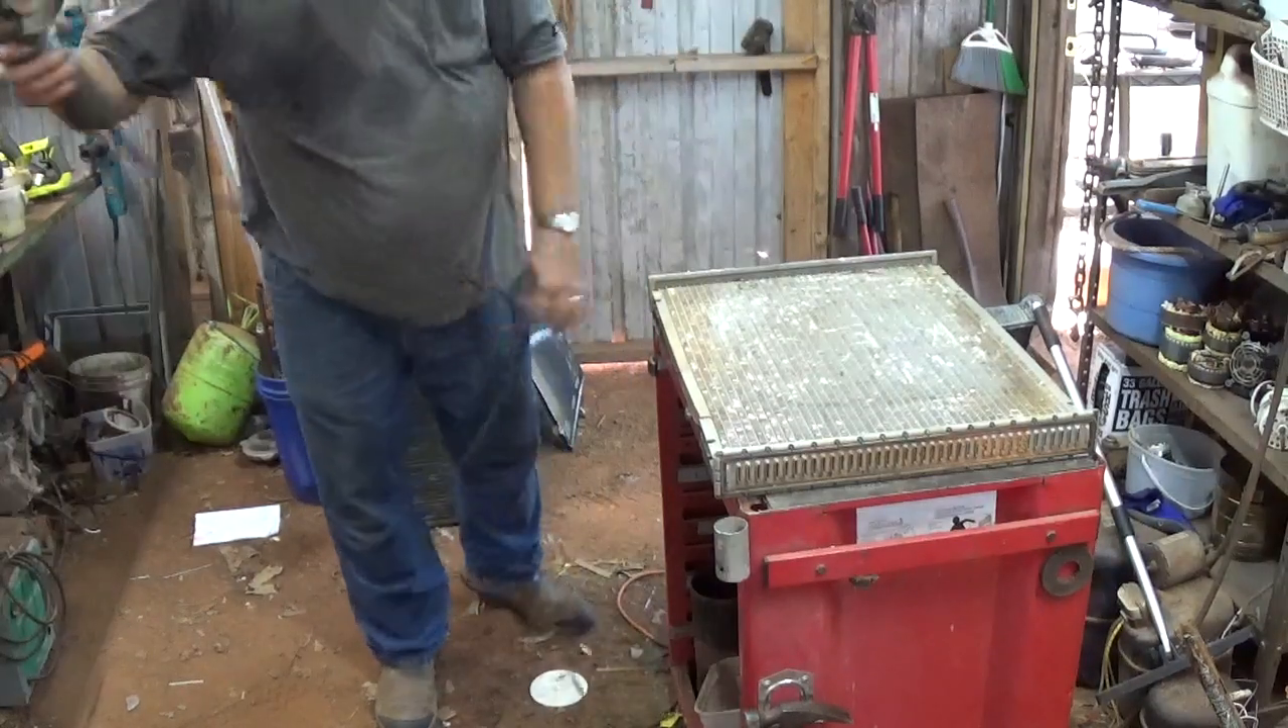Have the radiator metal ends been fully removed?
No.